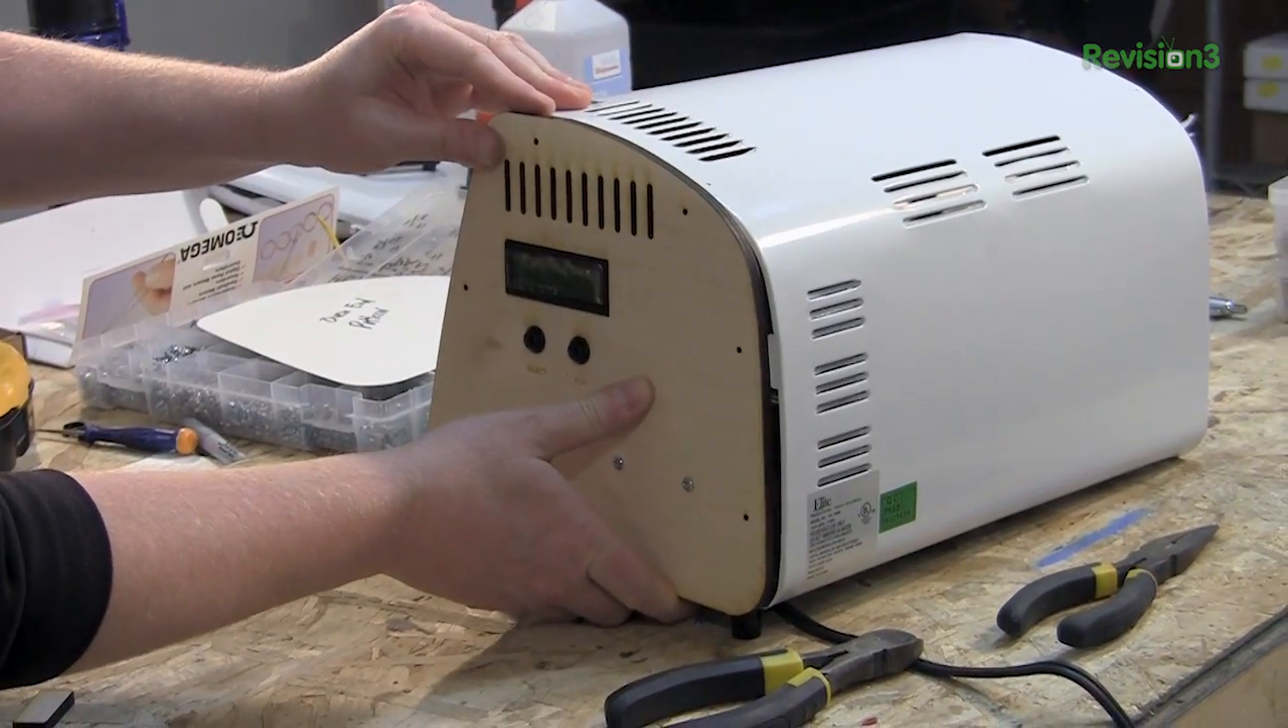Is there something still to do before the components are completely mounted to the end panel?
No.